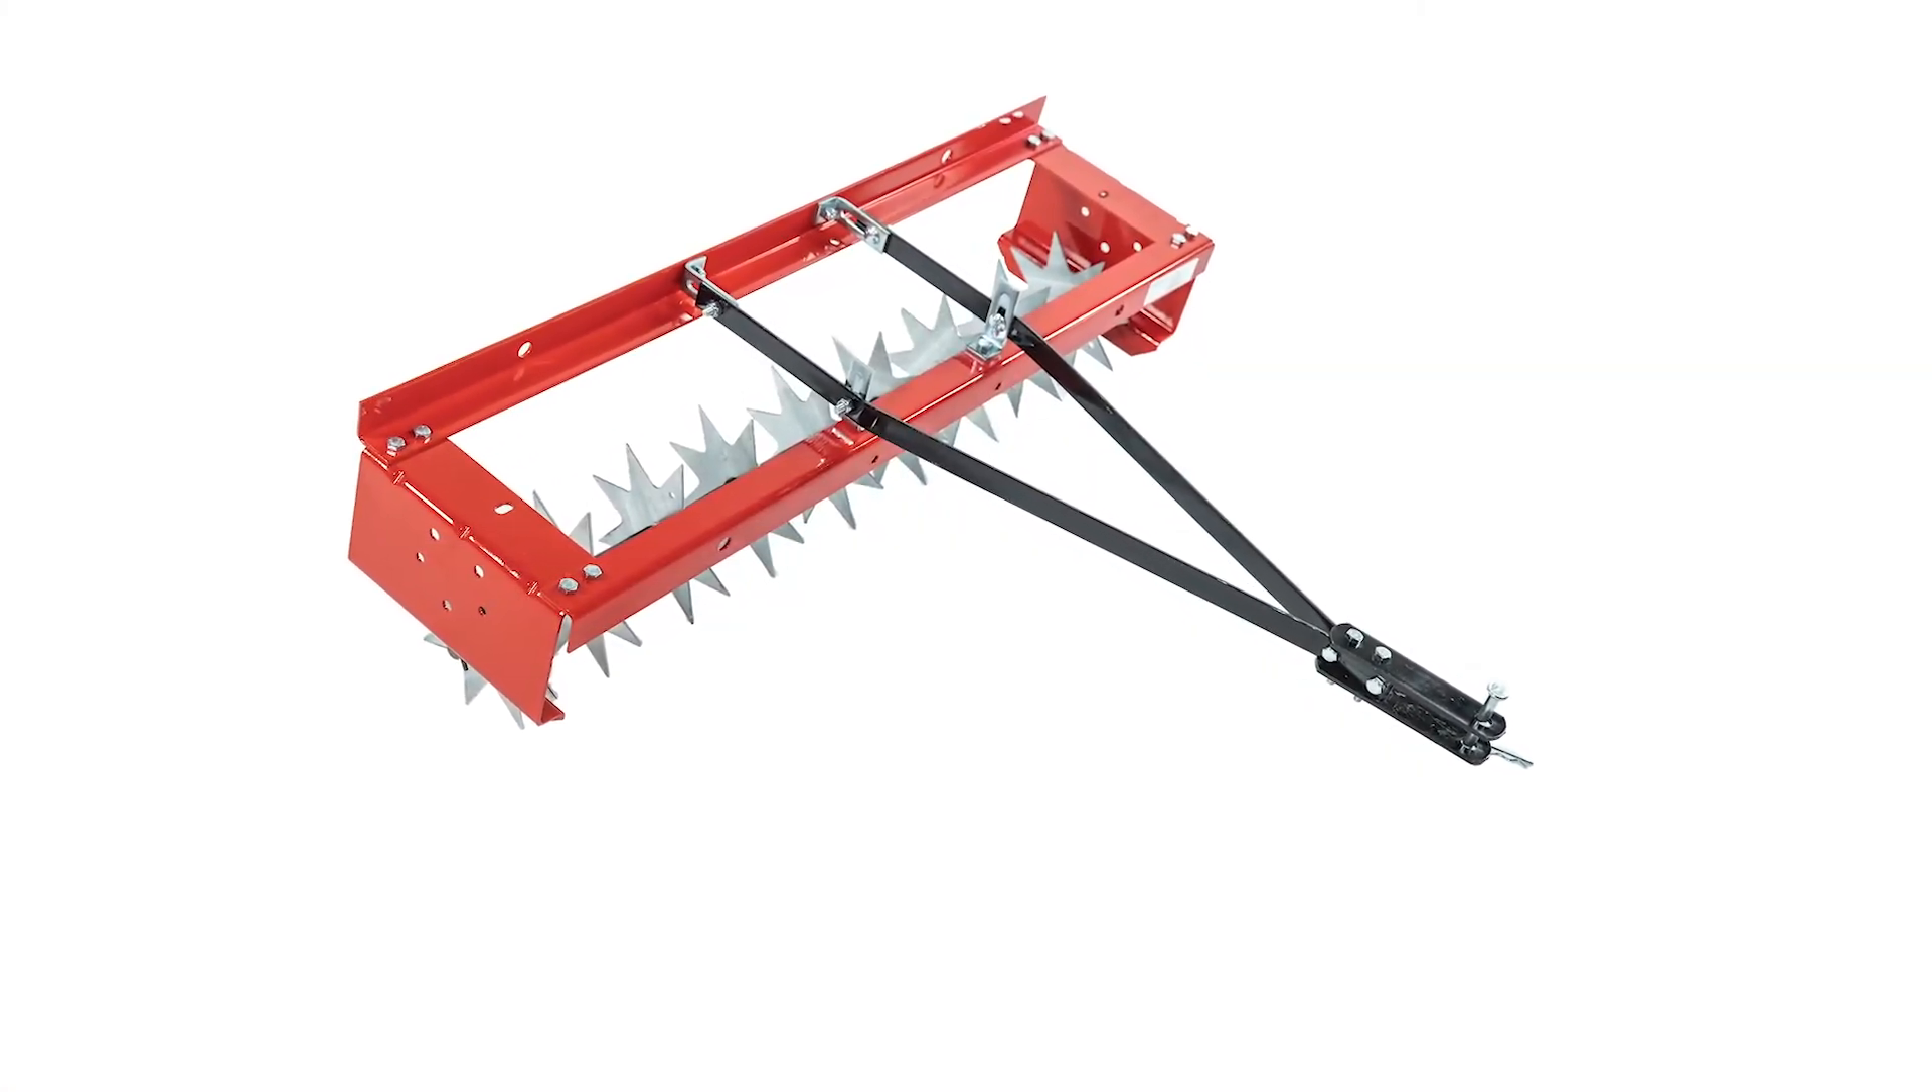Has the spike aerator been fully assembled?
Yes.